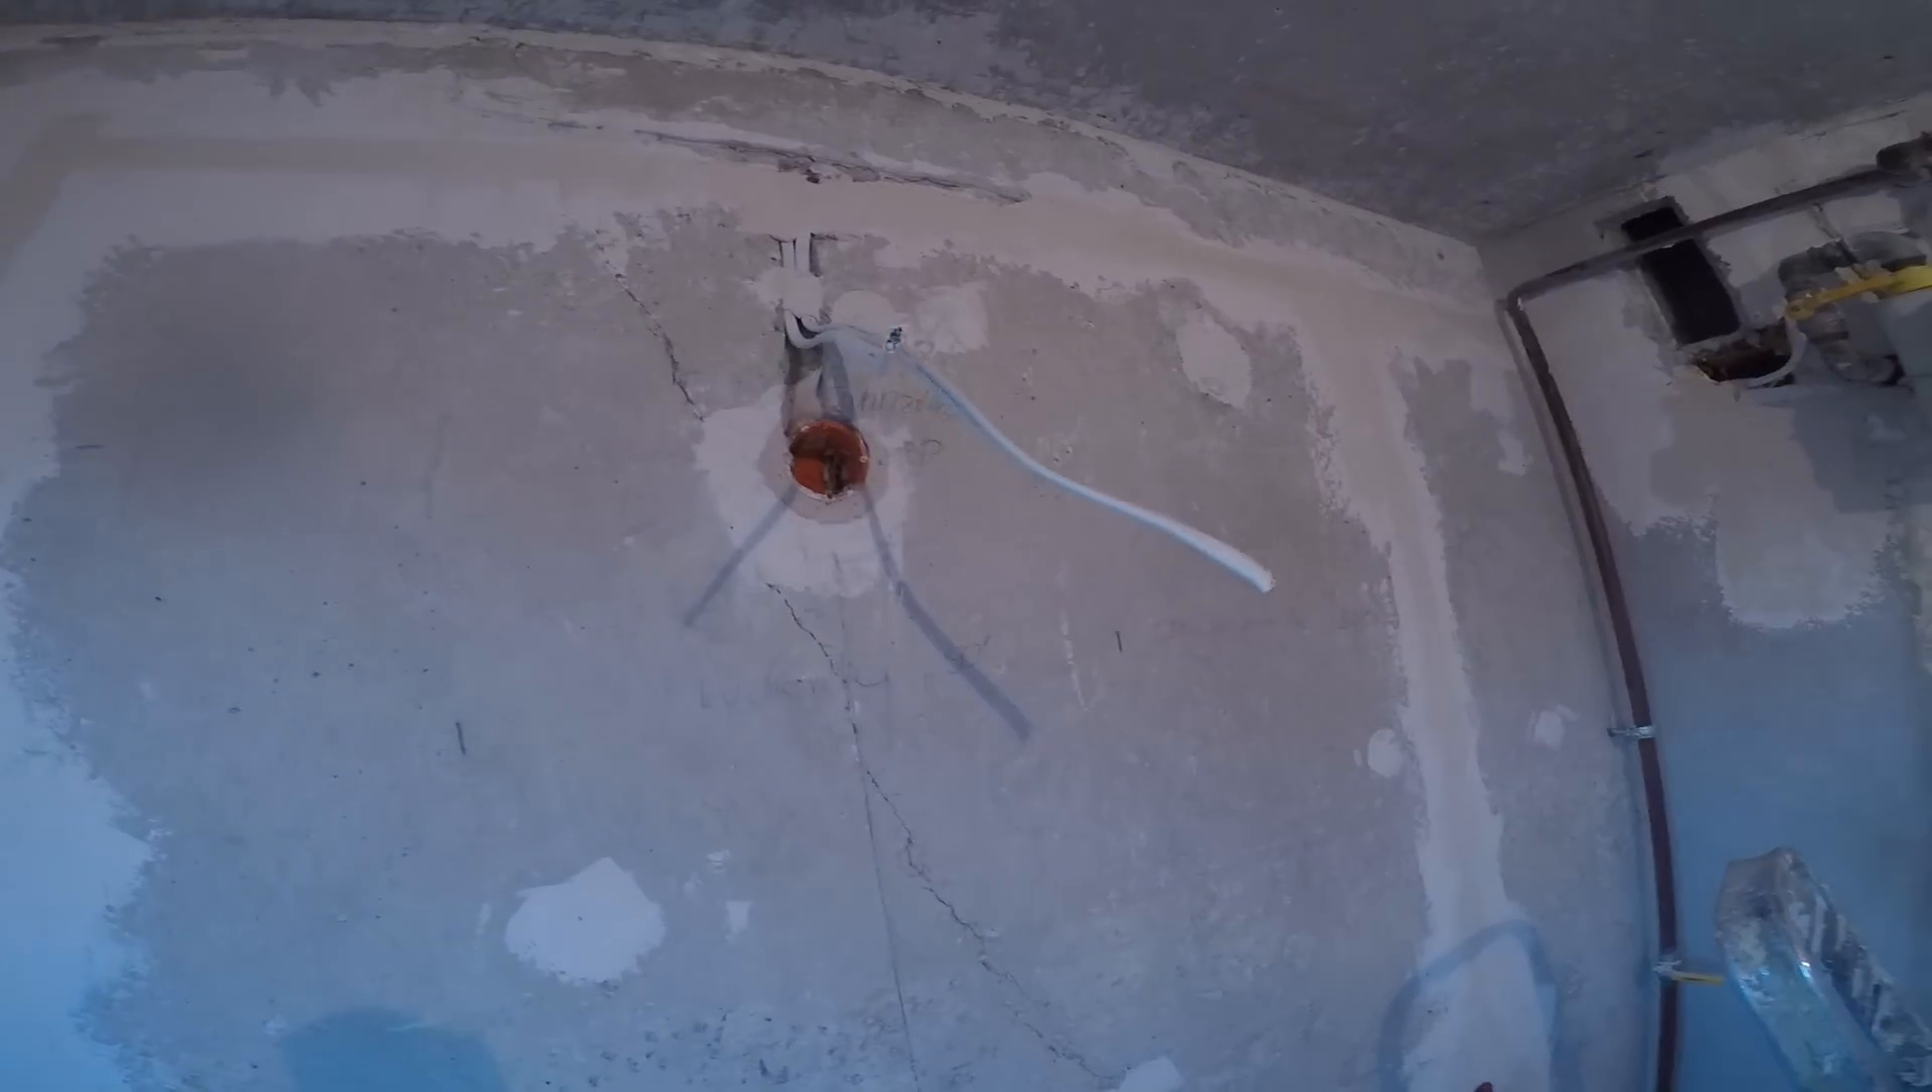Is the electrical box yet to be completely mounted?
No.